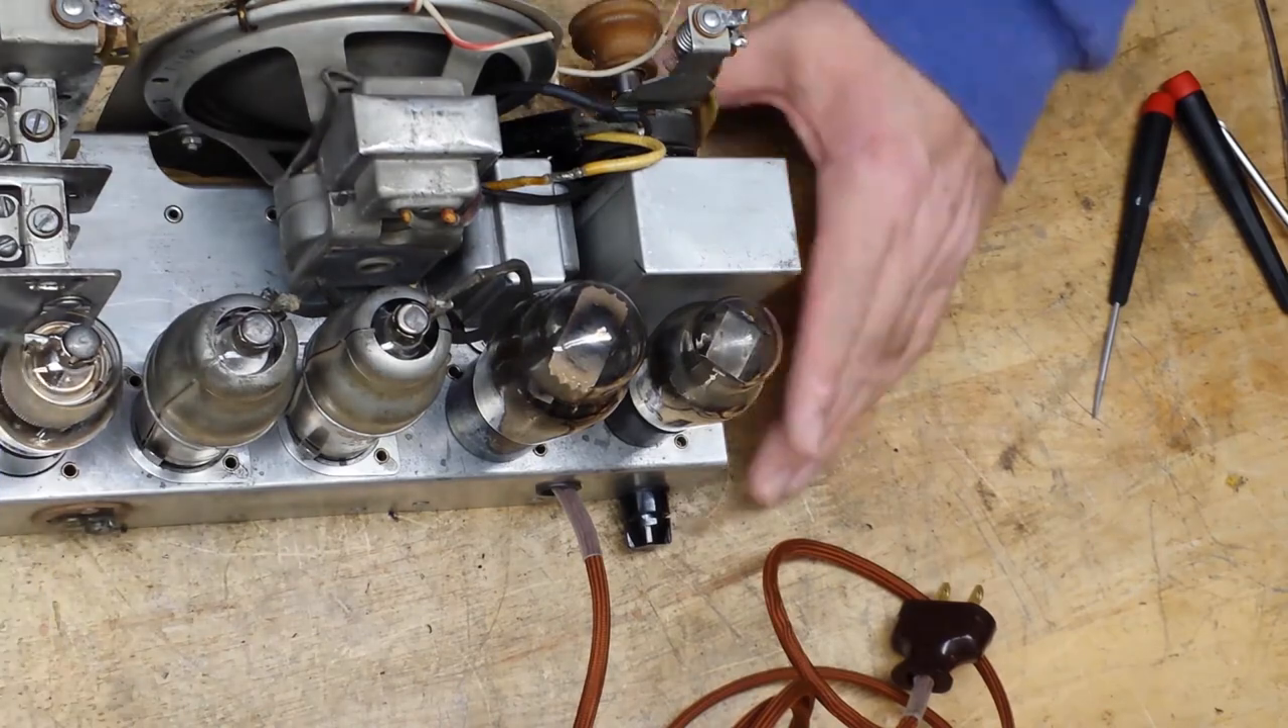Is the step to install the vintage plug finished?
Yes.